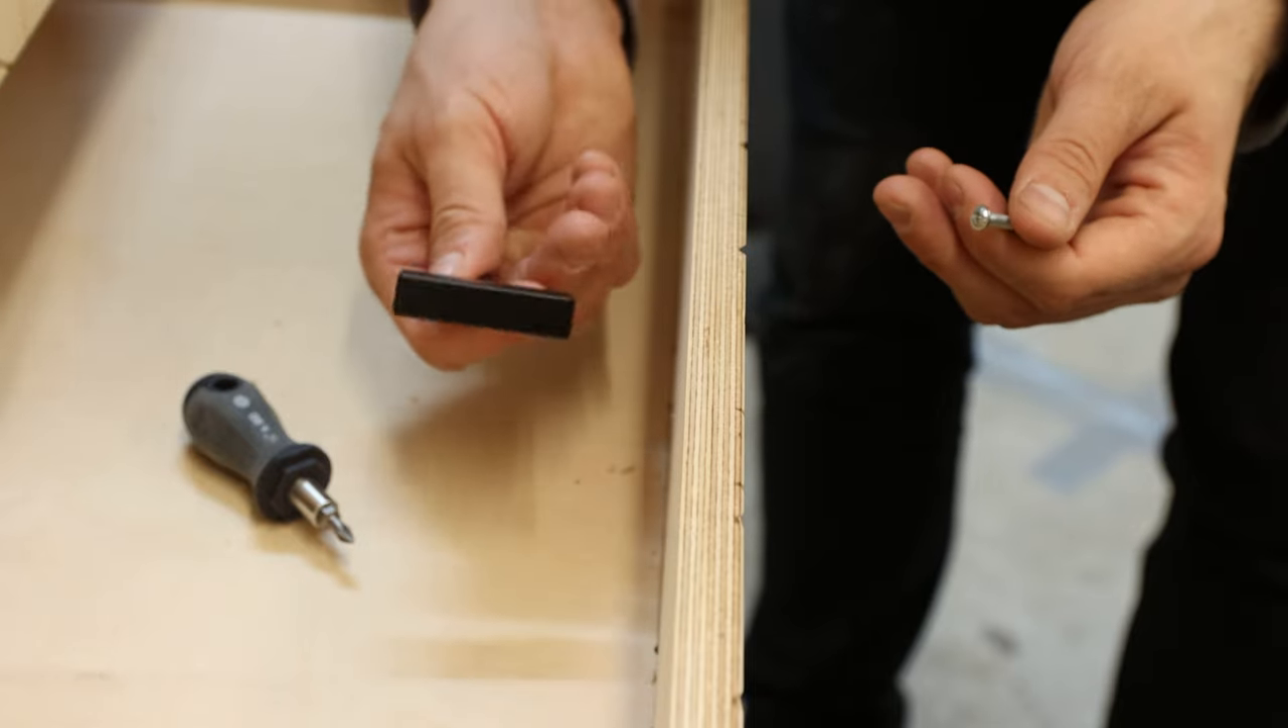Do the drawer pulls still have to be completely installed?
Yes.